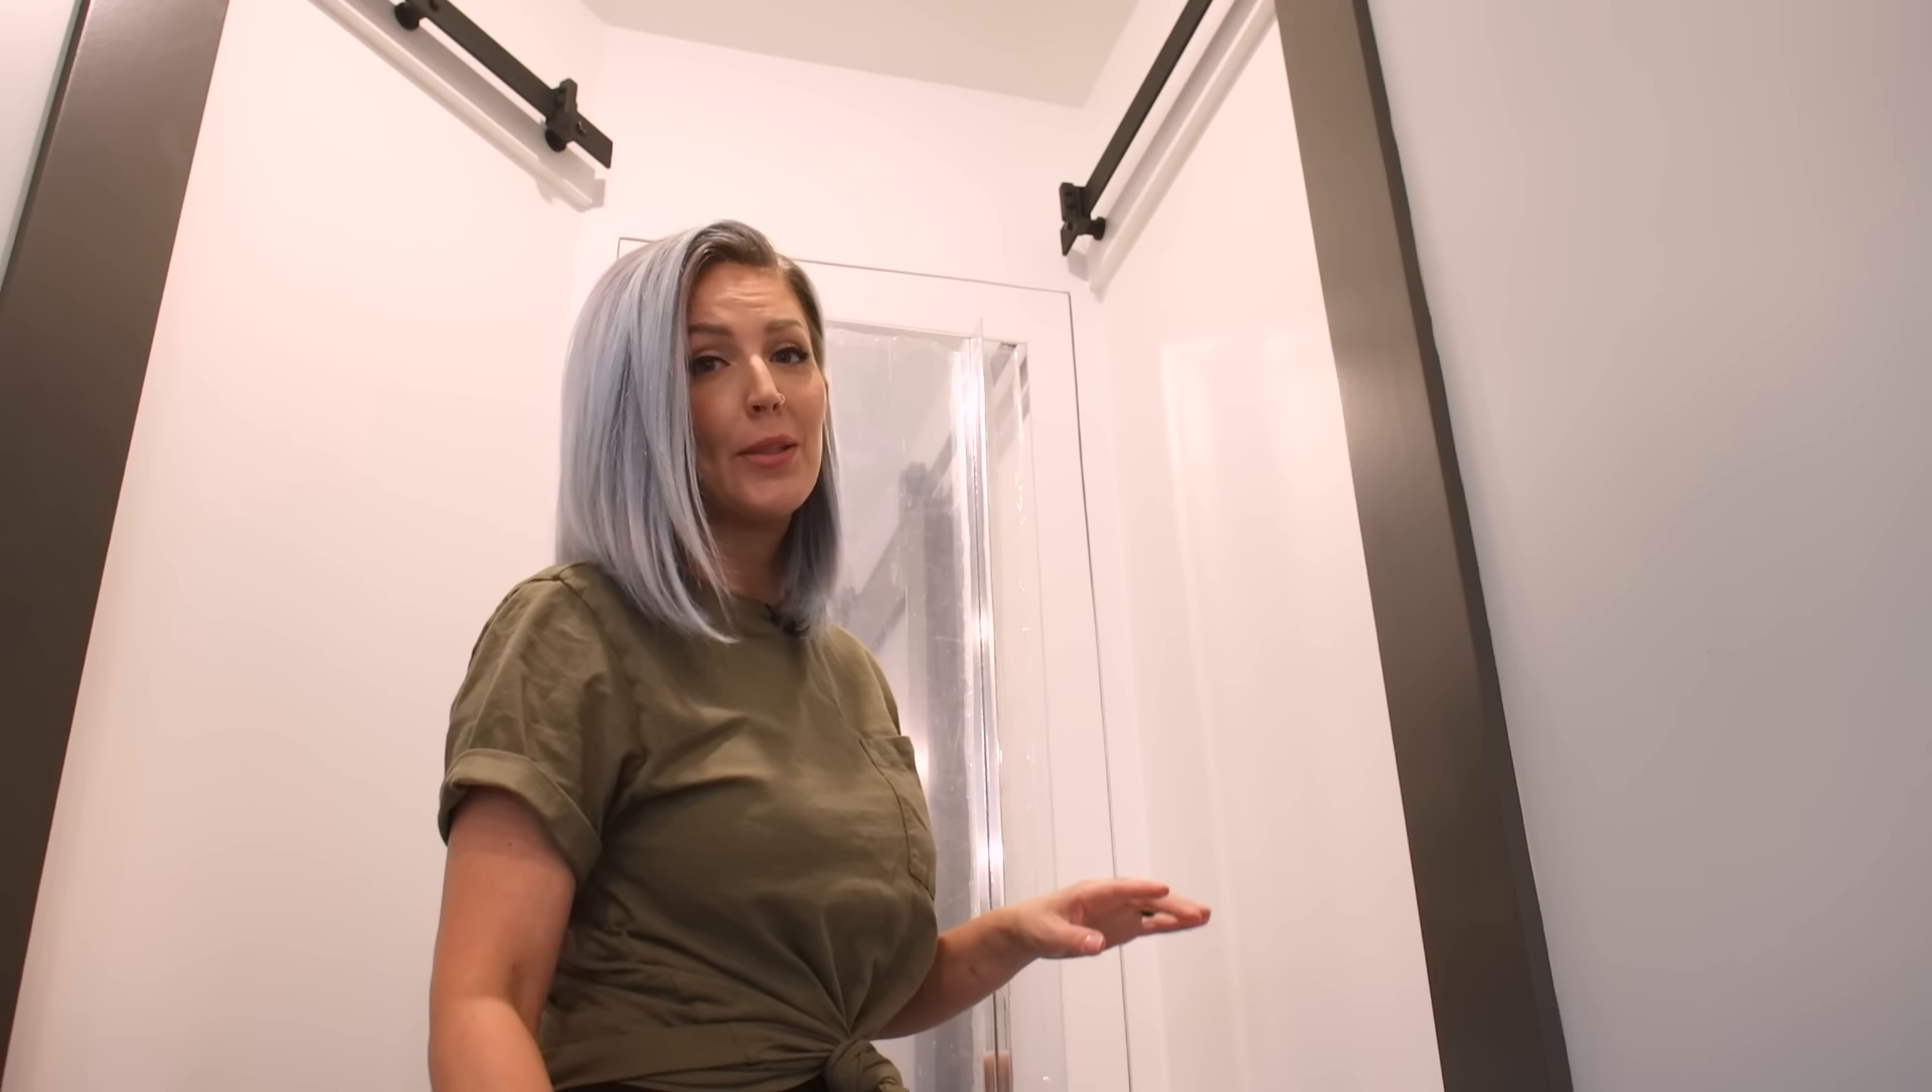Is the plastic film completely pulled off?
No.